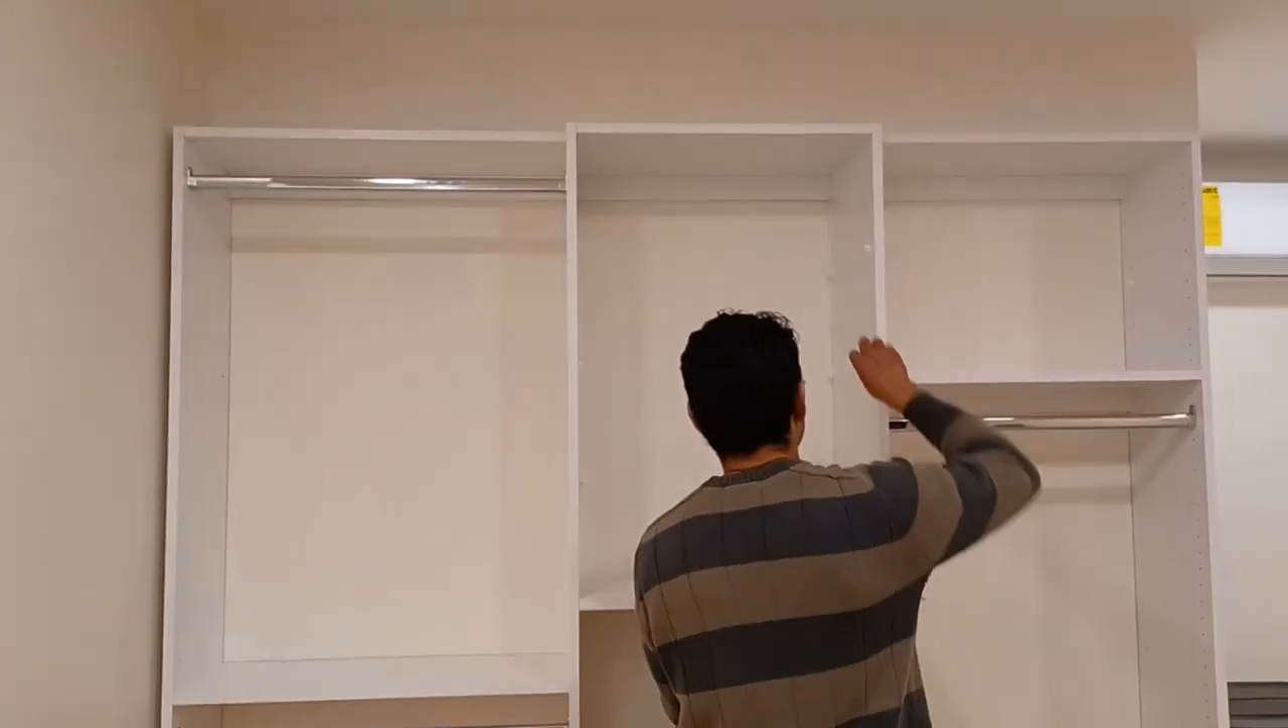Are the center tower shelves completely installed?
No.